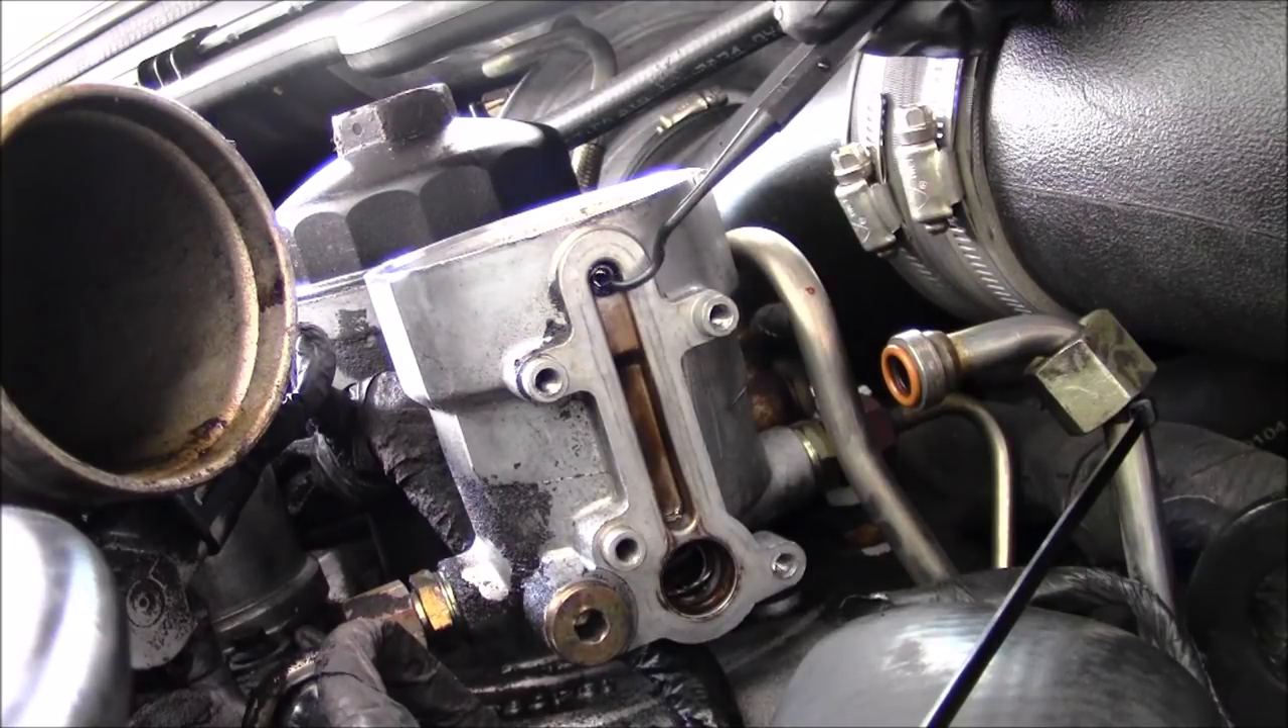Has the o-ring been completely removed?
No.